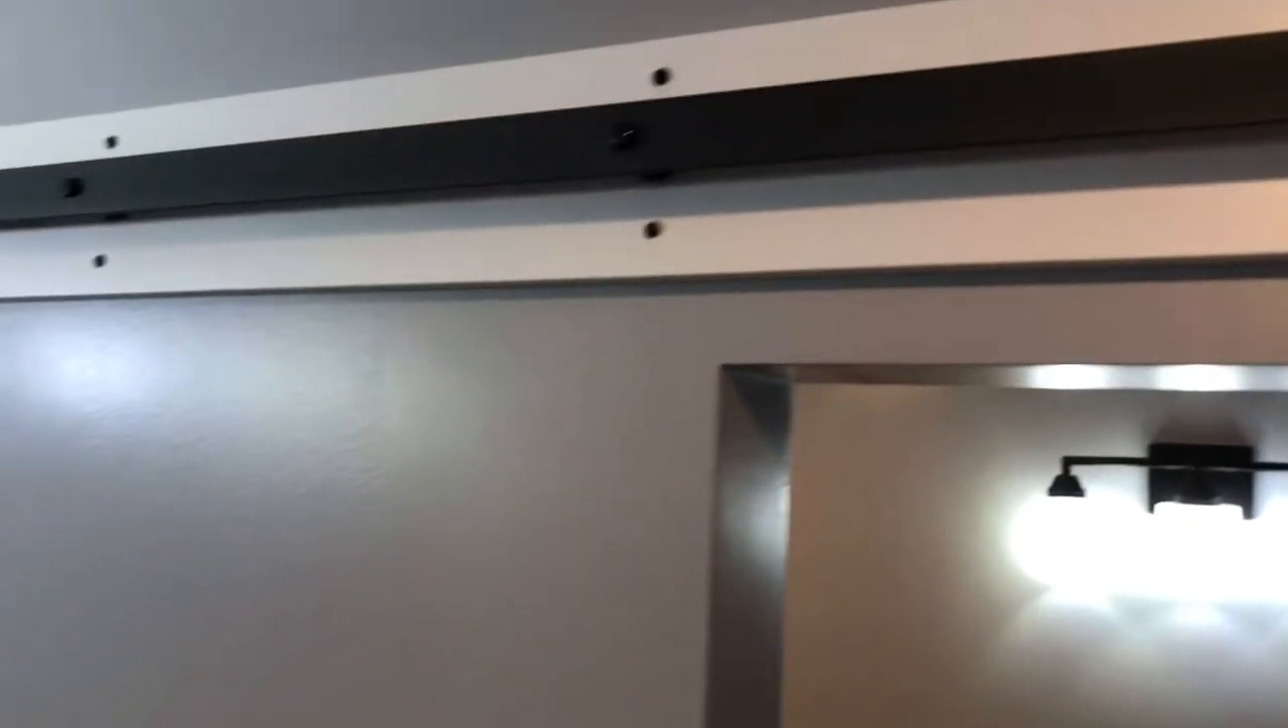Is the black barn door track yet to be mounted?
No.